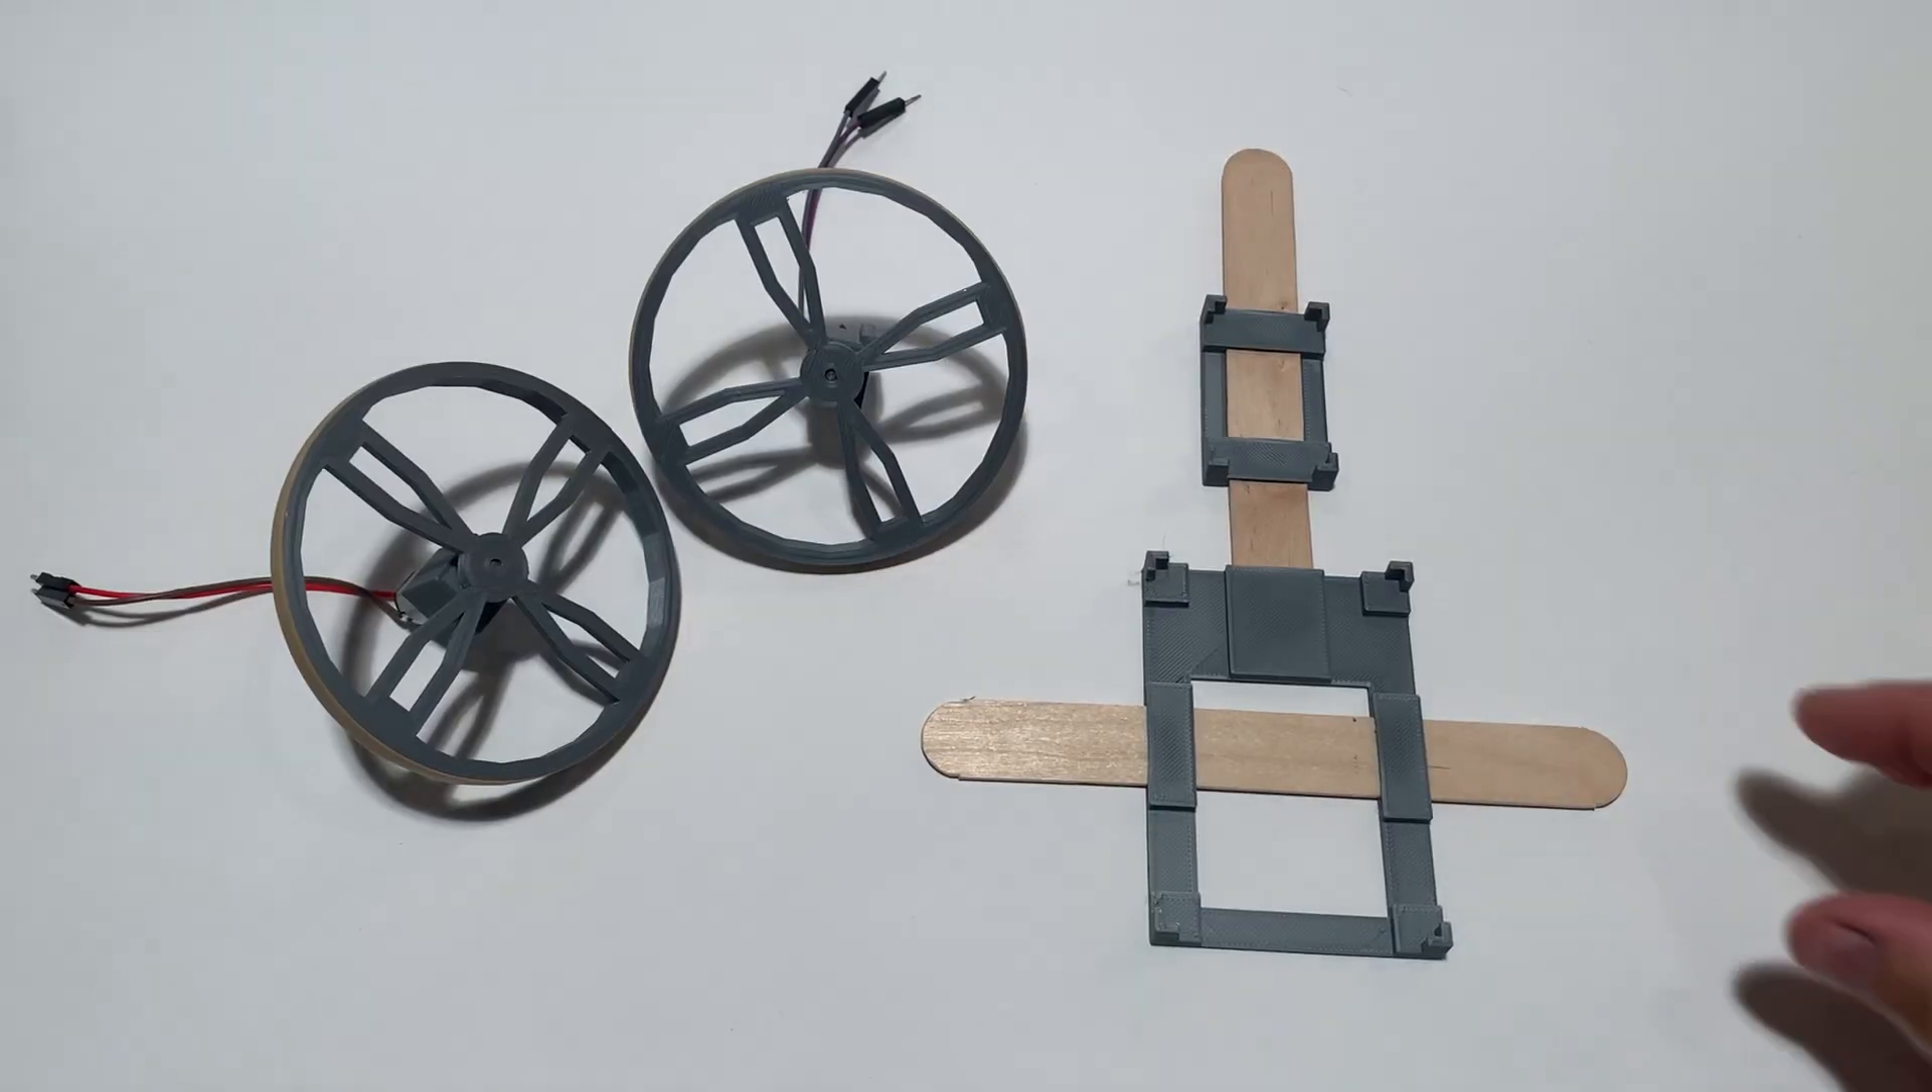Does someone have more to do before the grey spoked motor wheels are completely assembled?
No.